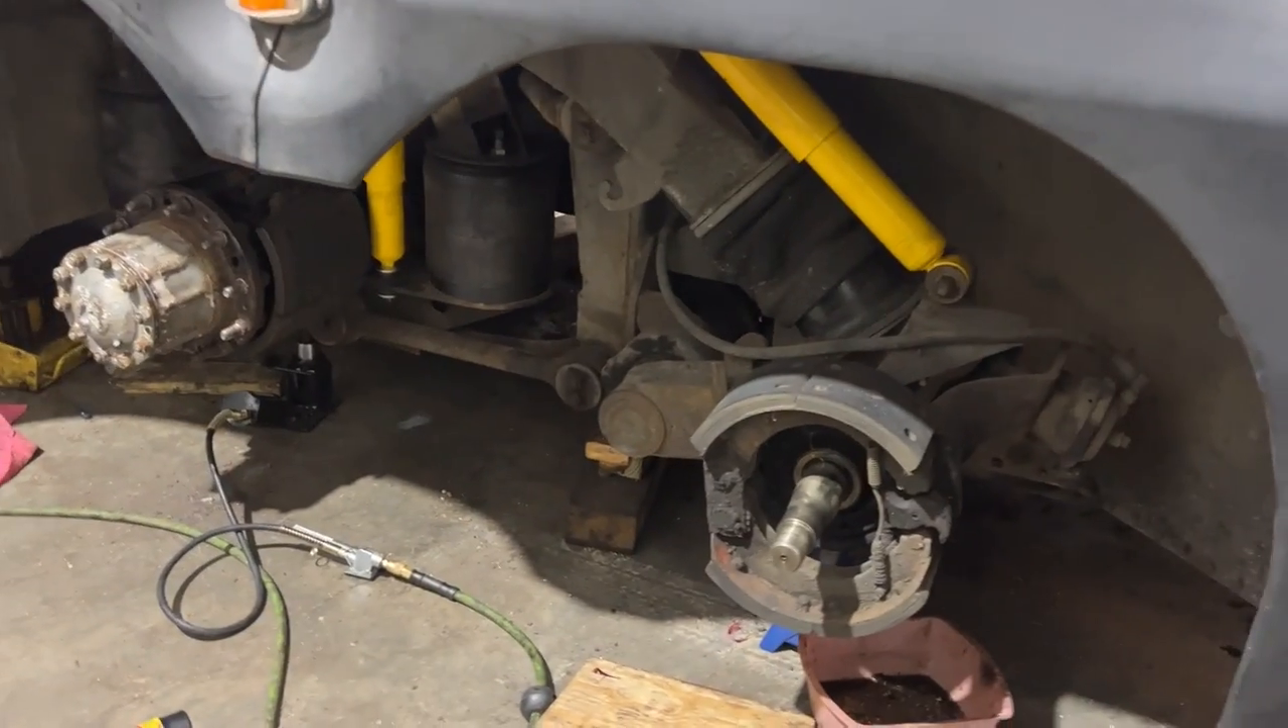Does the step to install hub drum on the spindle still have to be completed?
Yes.